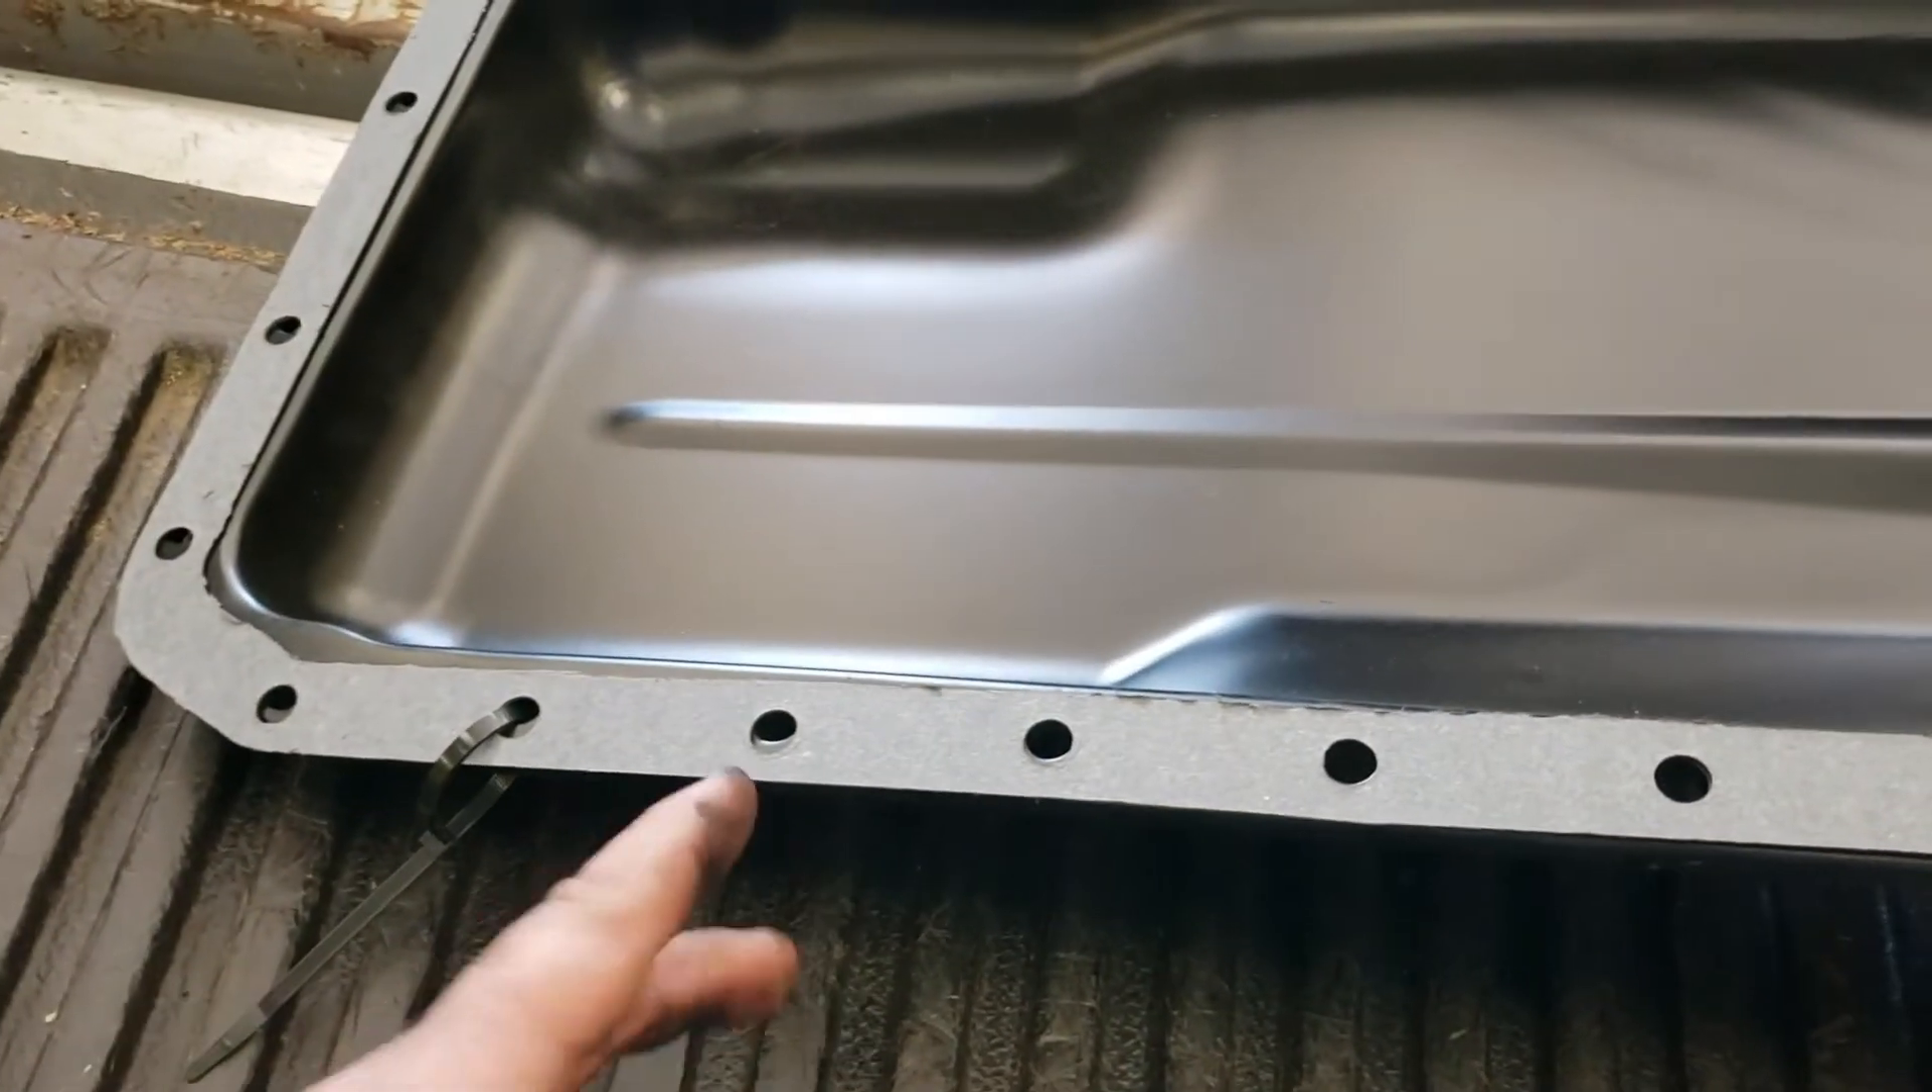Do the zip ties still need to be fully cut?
Yes.